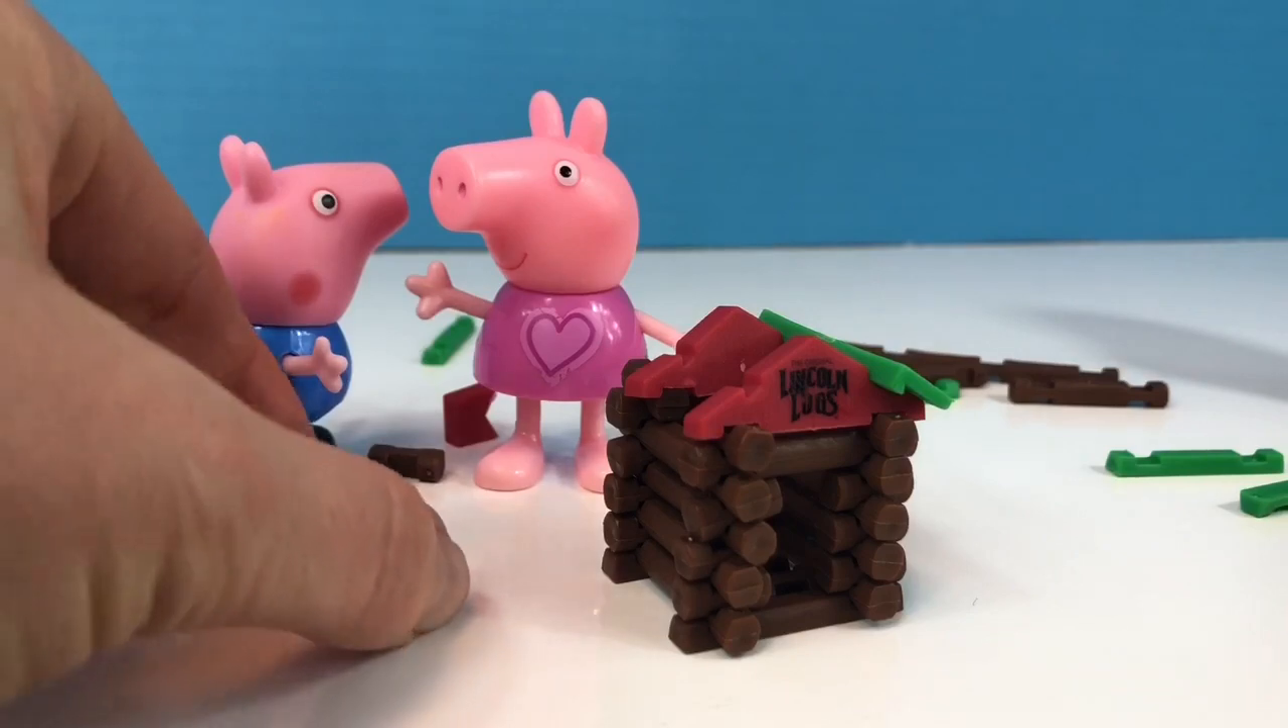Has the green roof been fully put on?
No.